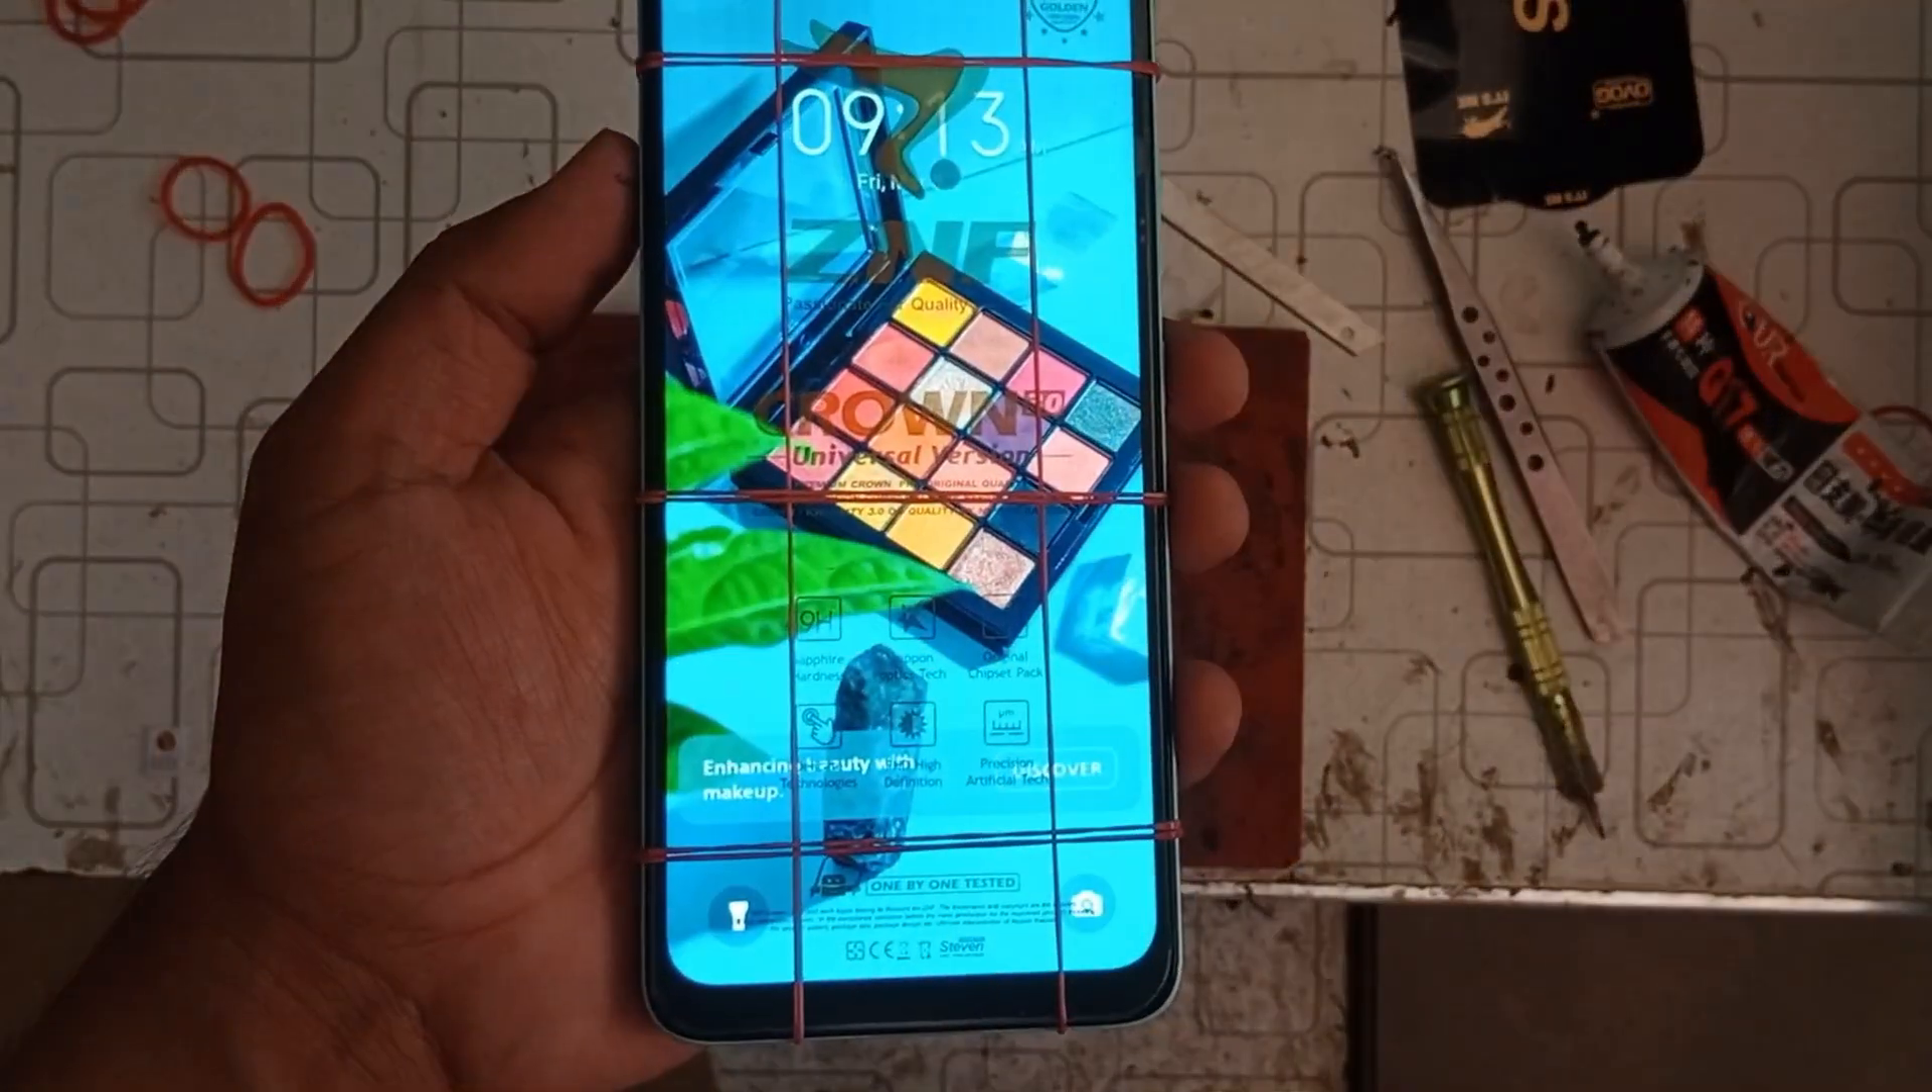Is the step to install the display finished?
Yes.